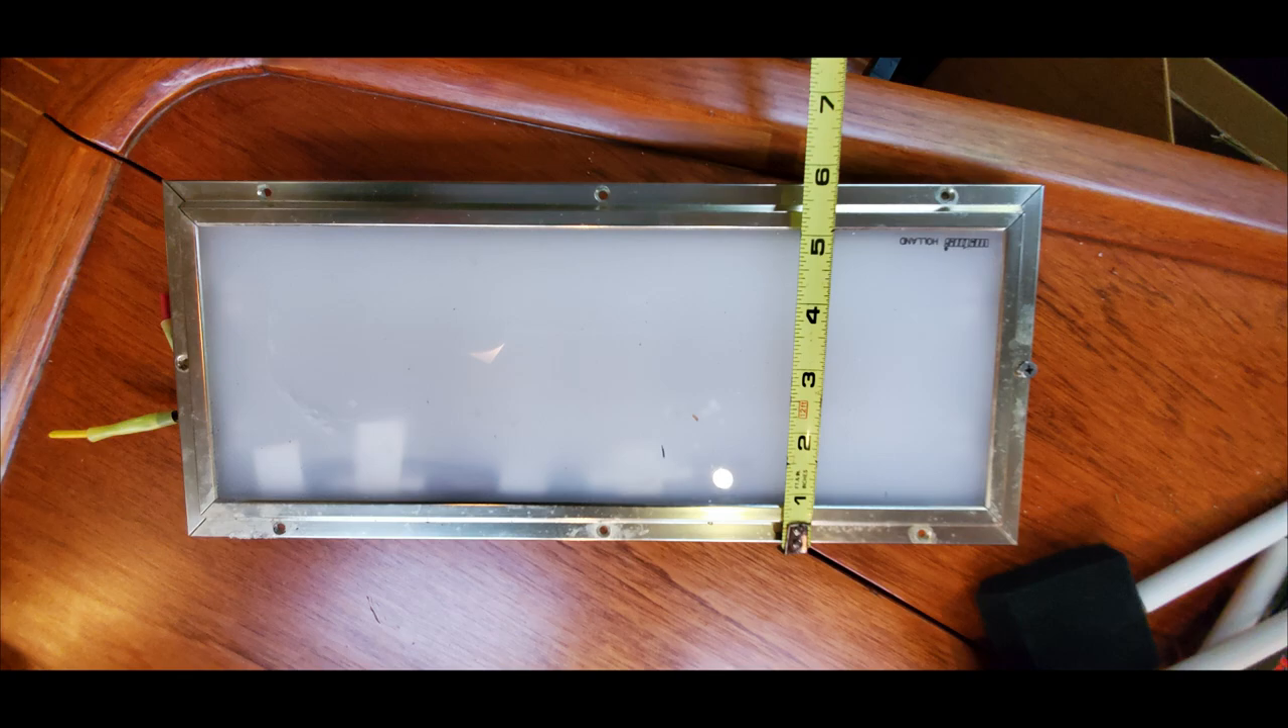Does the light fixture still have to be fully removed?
No.